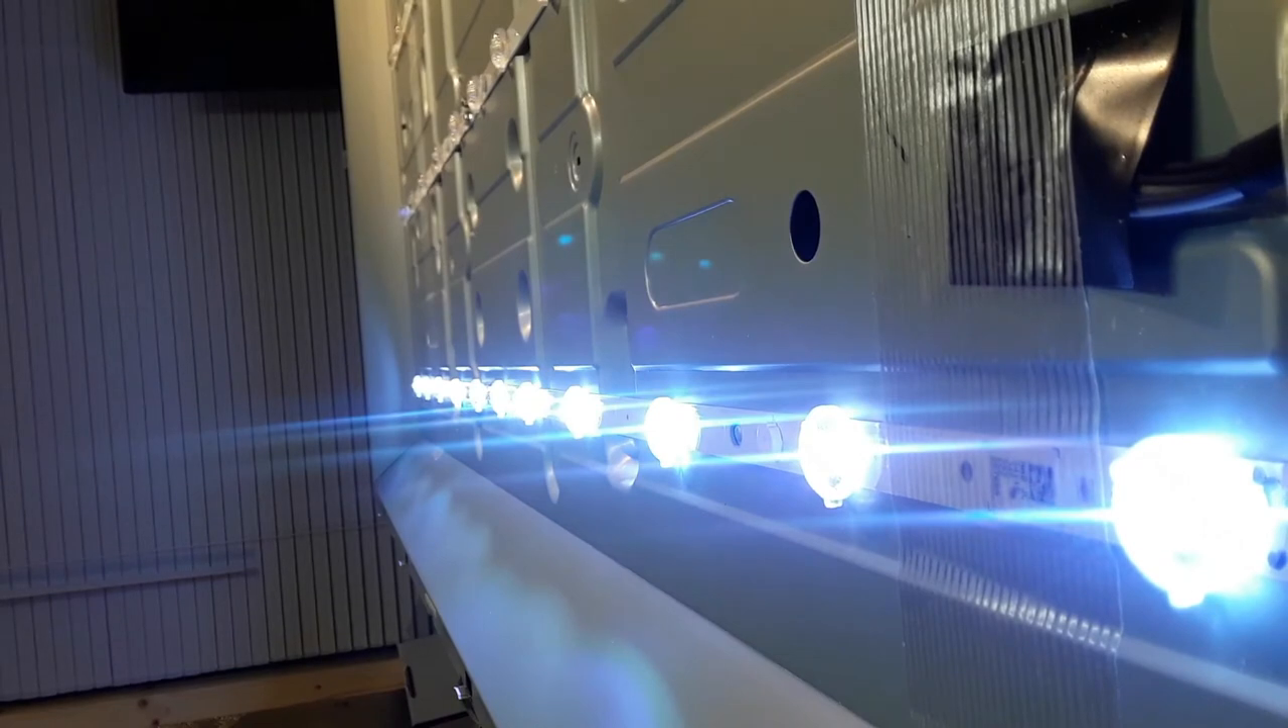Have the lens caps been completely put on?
Yes.